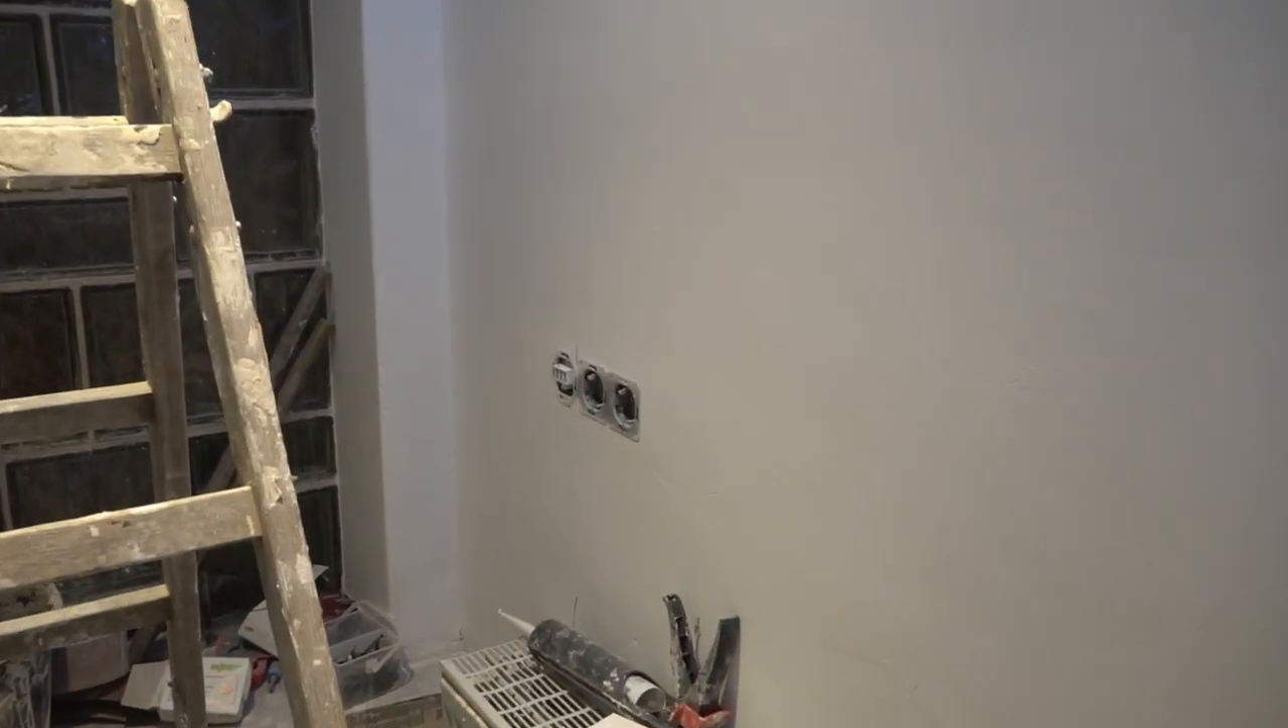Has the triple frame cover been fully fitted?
No.